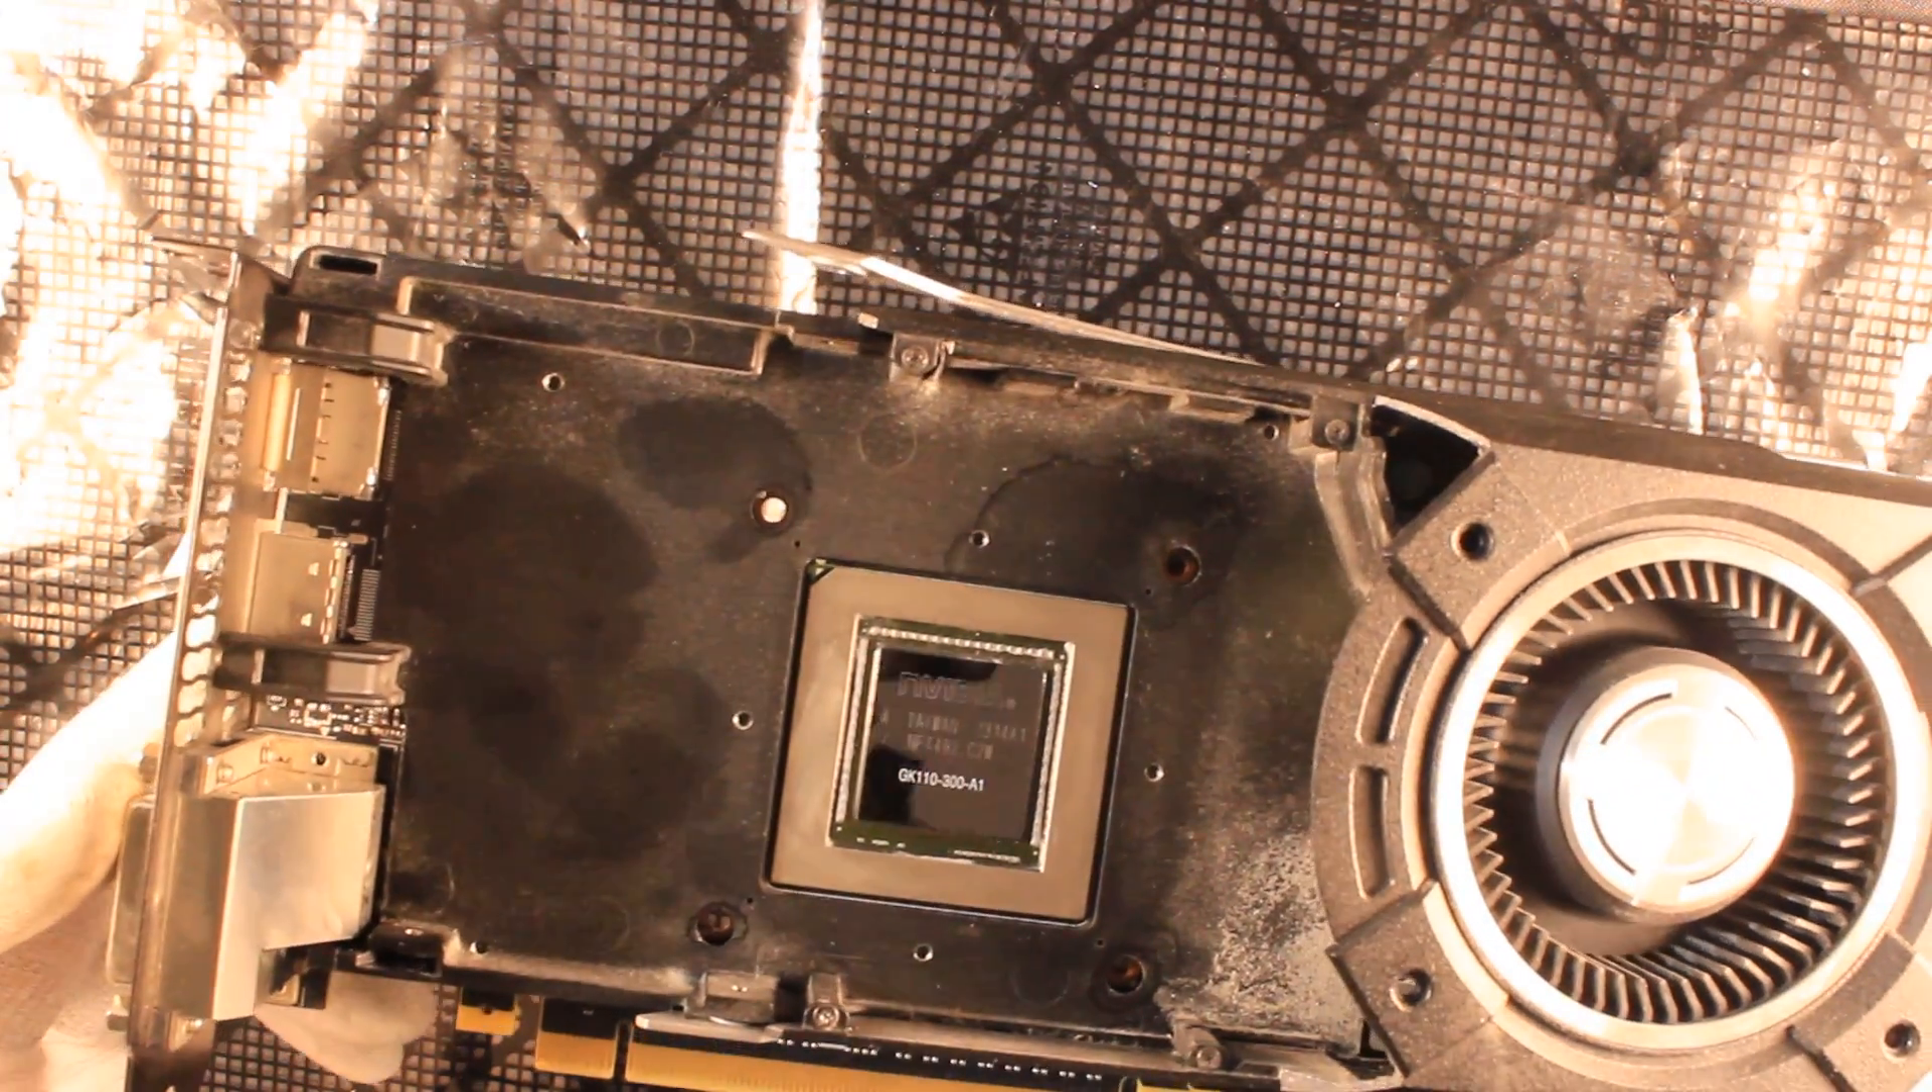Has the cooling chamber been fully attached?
No.